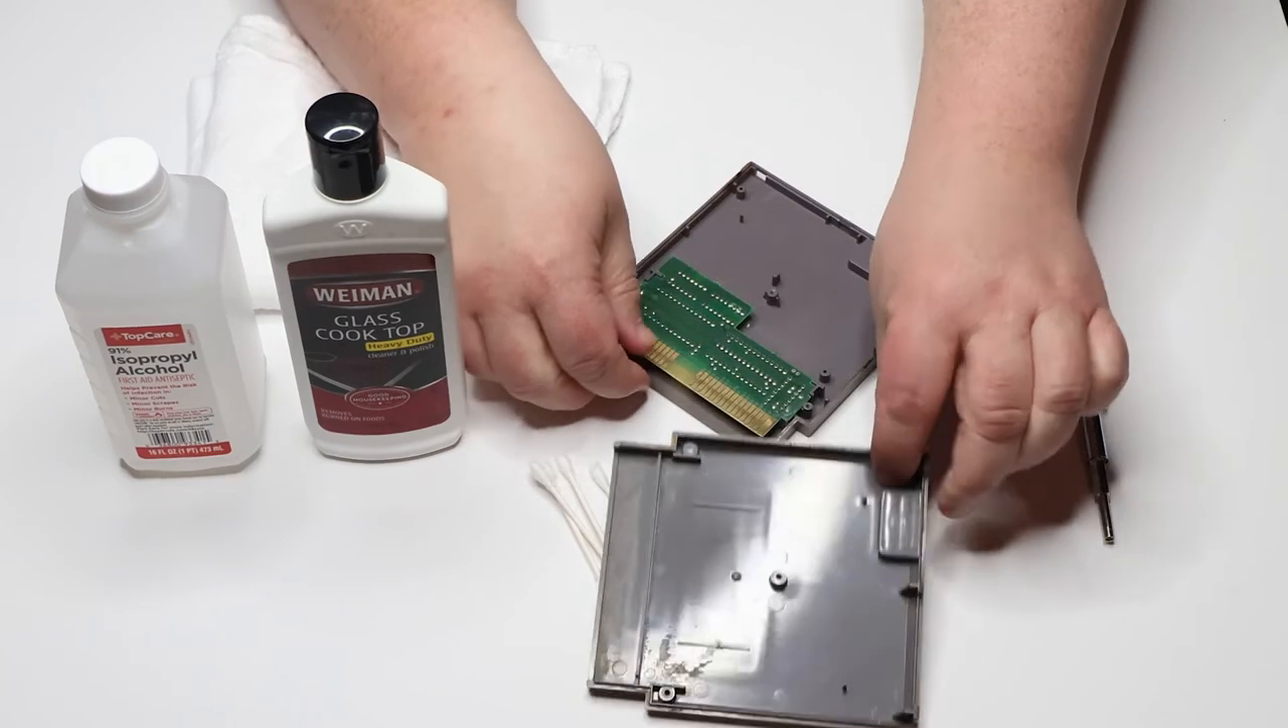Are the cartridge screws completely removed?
Yes.